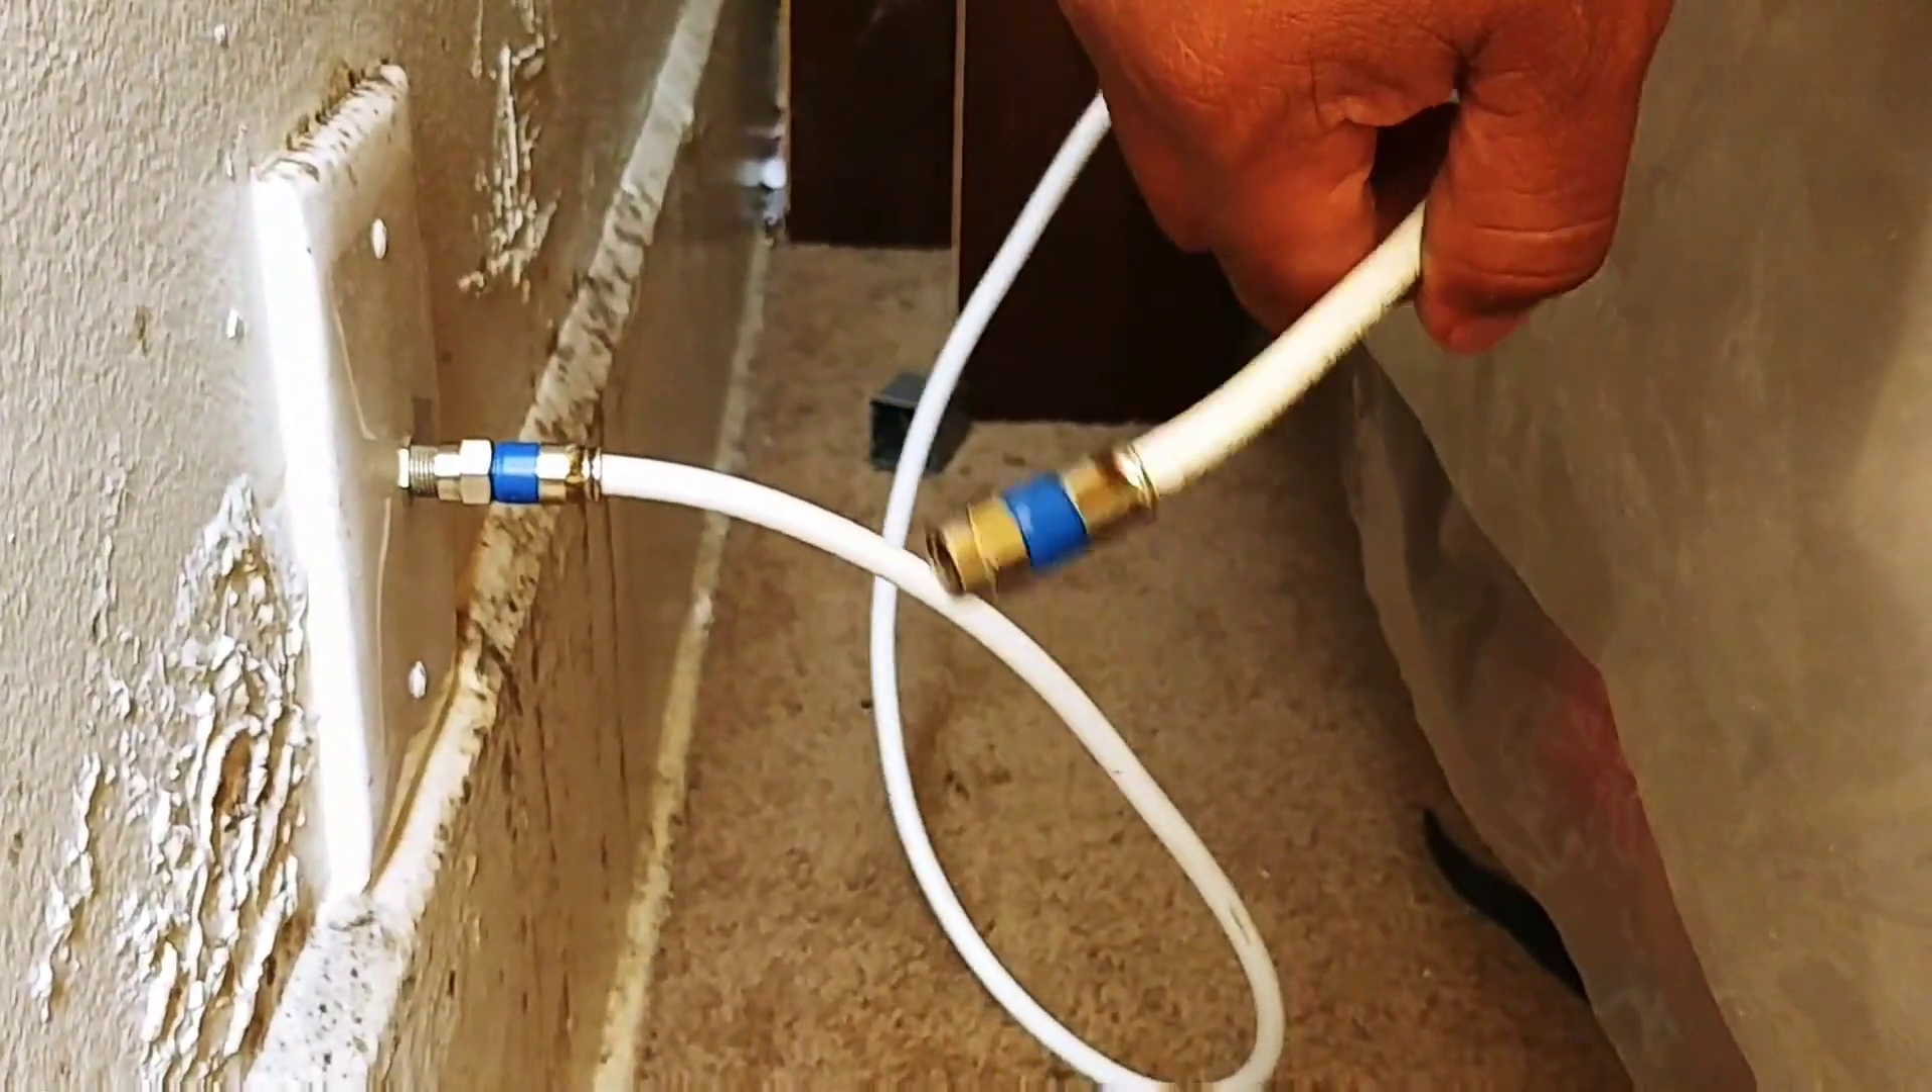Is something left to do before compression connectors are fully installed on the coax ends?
No.